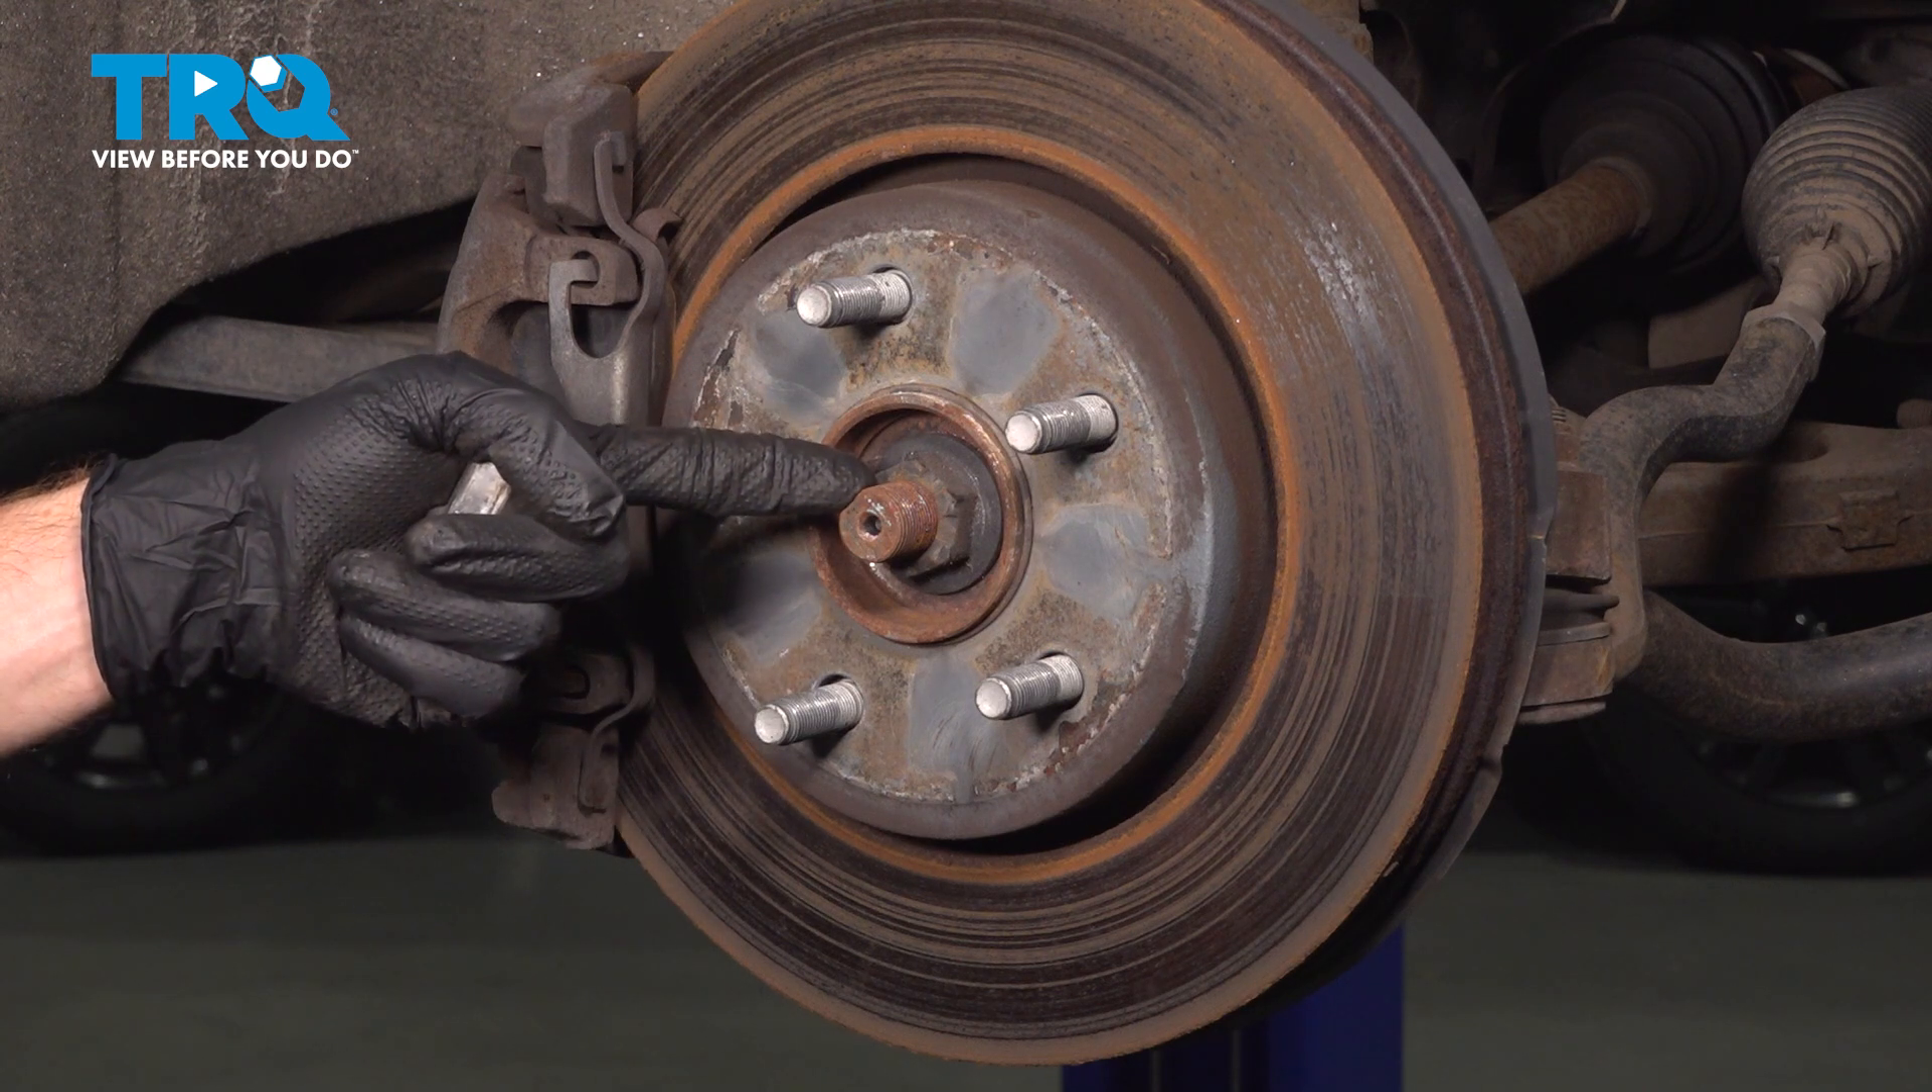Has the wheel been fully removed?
Yes.